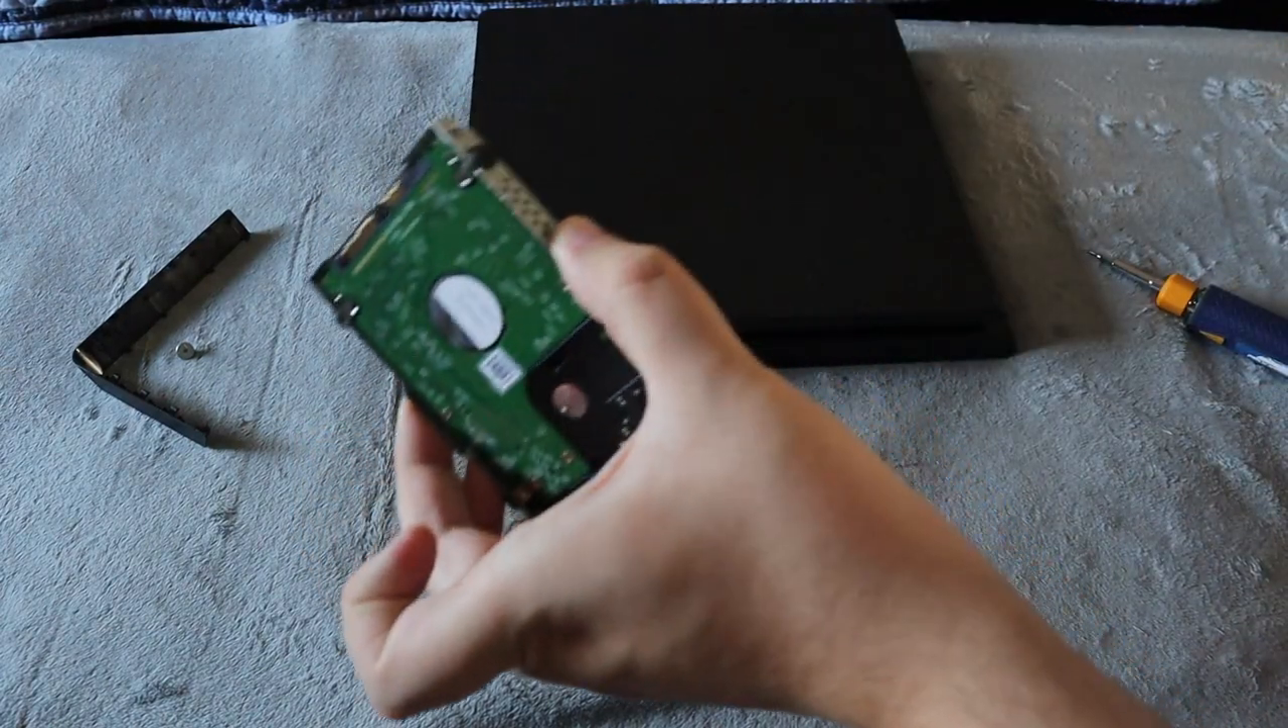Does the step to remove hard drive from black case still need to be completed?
No.